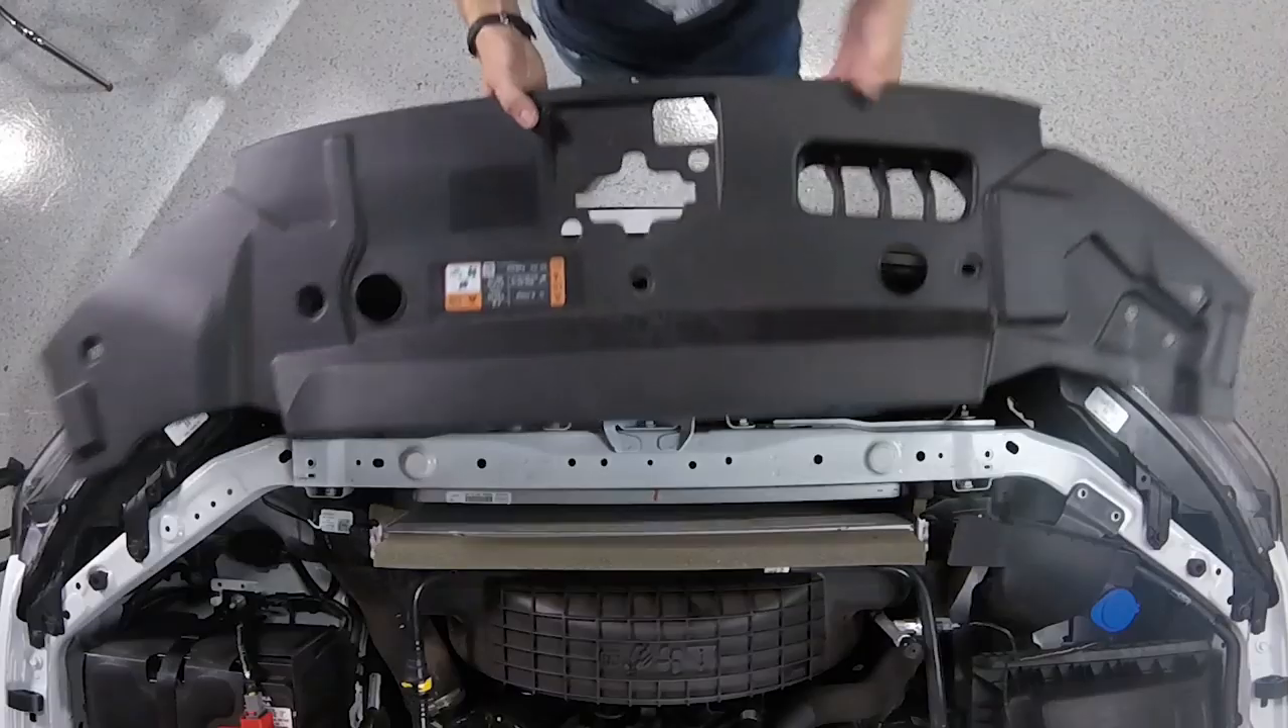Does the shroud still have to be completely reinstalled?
Yes.